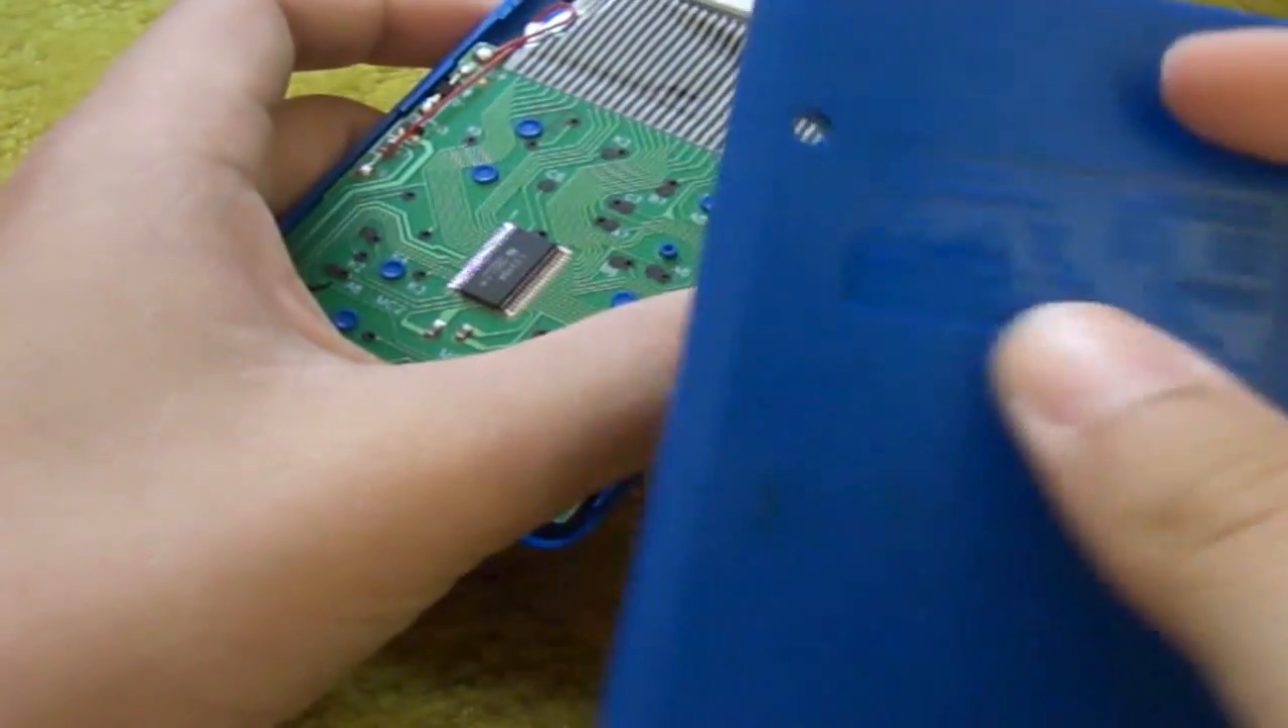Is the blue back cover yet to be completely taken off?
No.